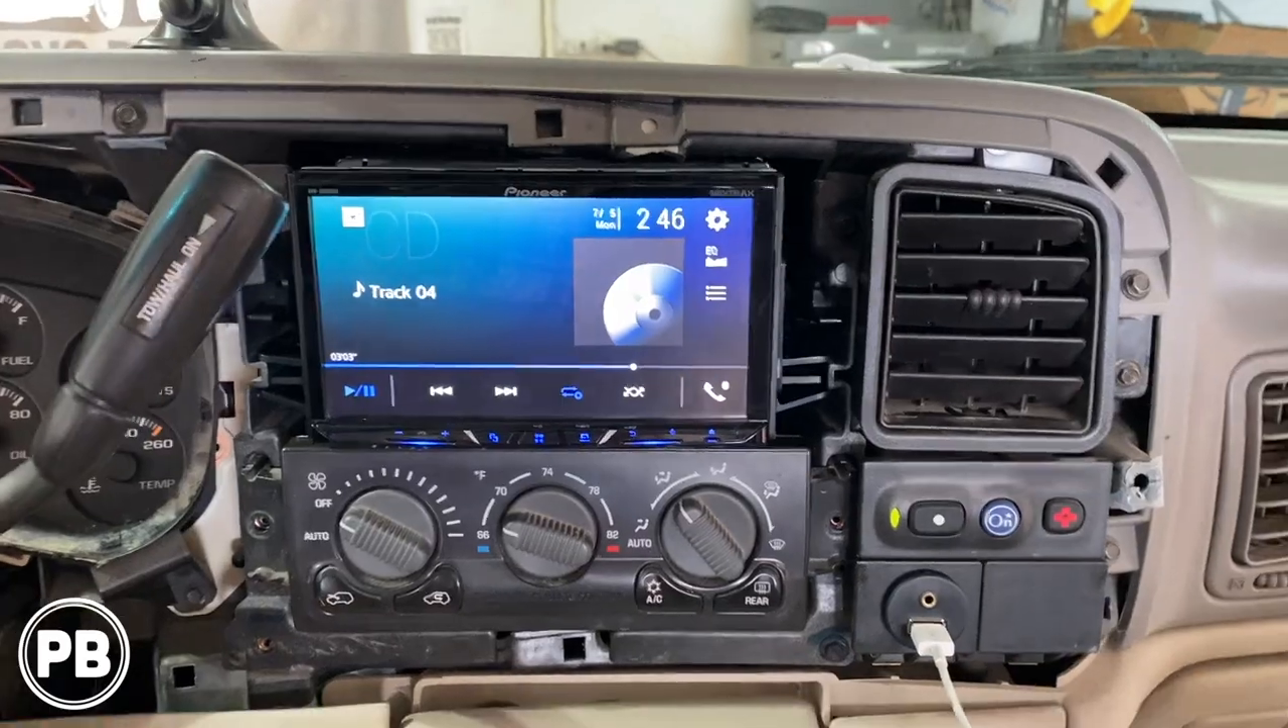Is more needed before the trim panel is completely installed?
Yes.